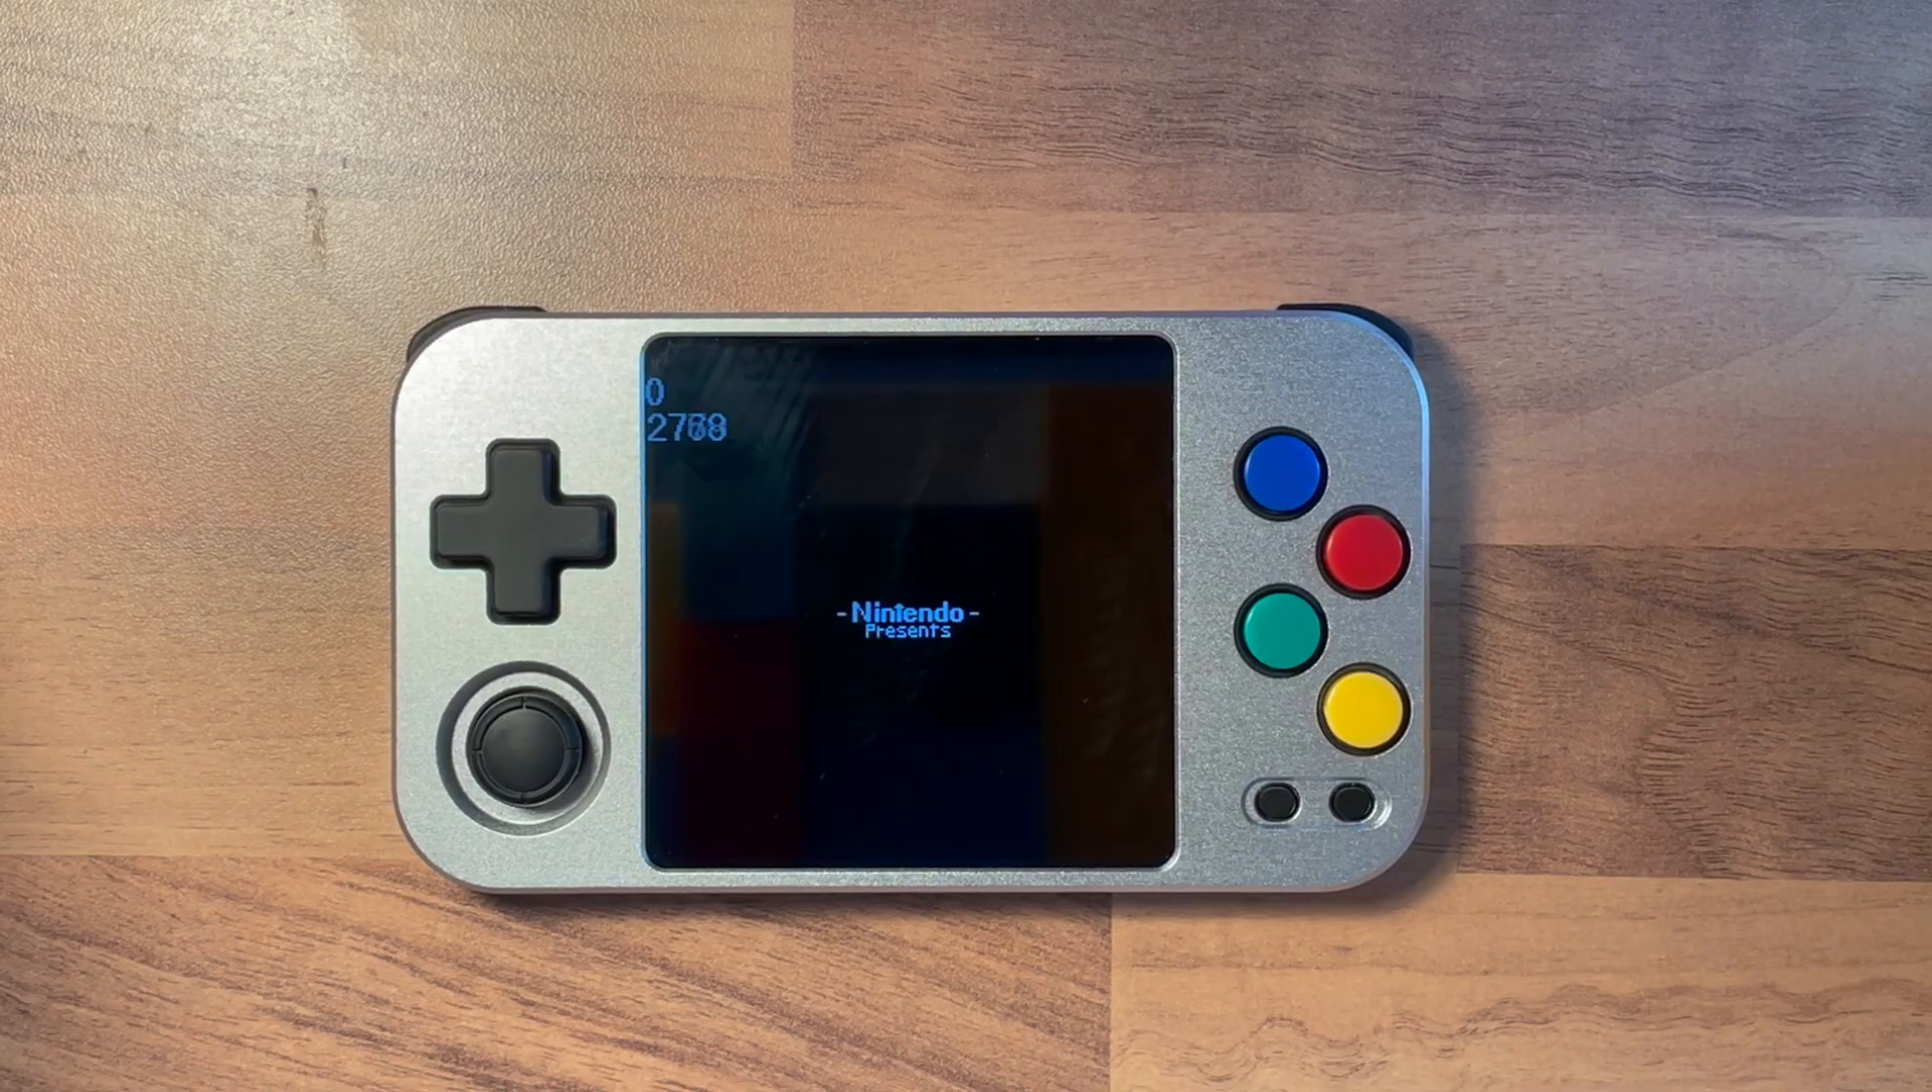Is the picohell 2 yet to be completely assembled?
No.